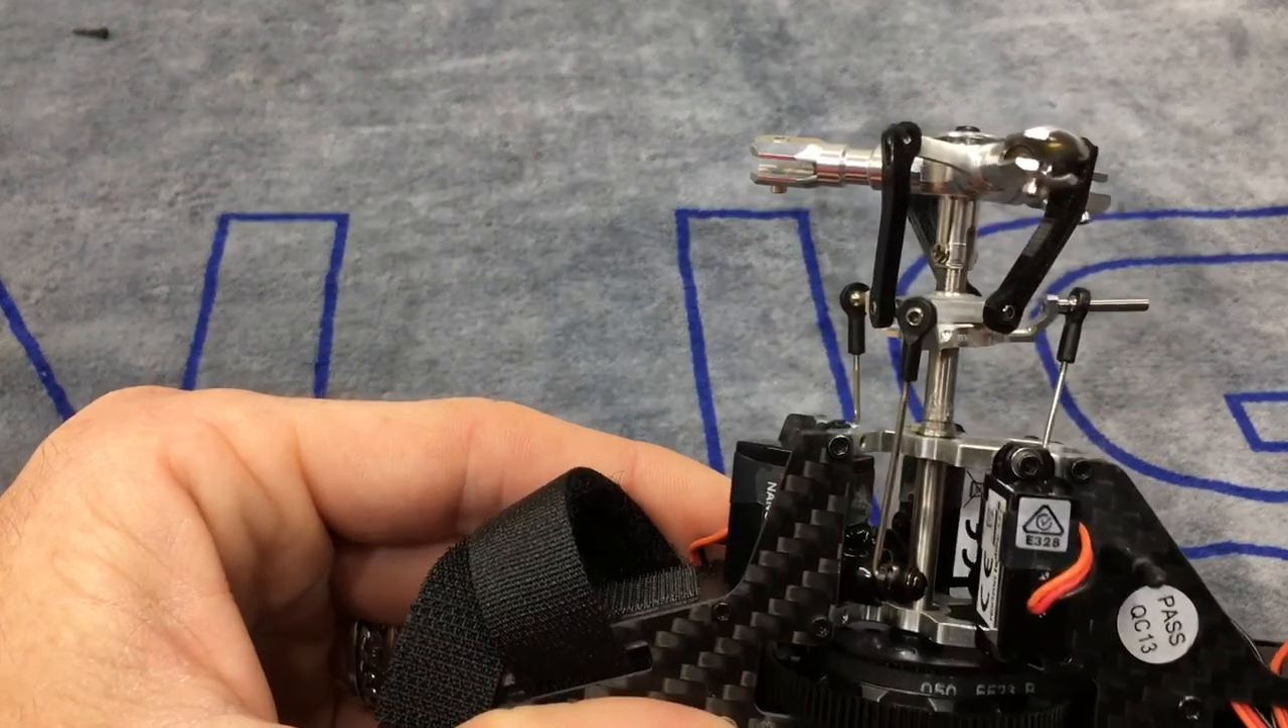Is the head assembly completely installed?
Yes.